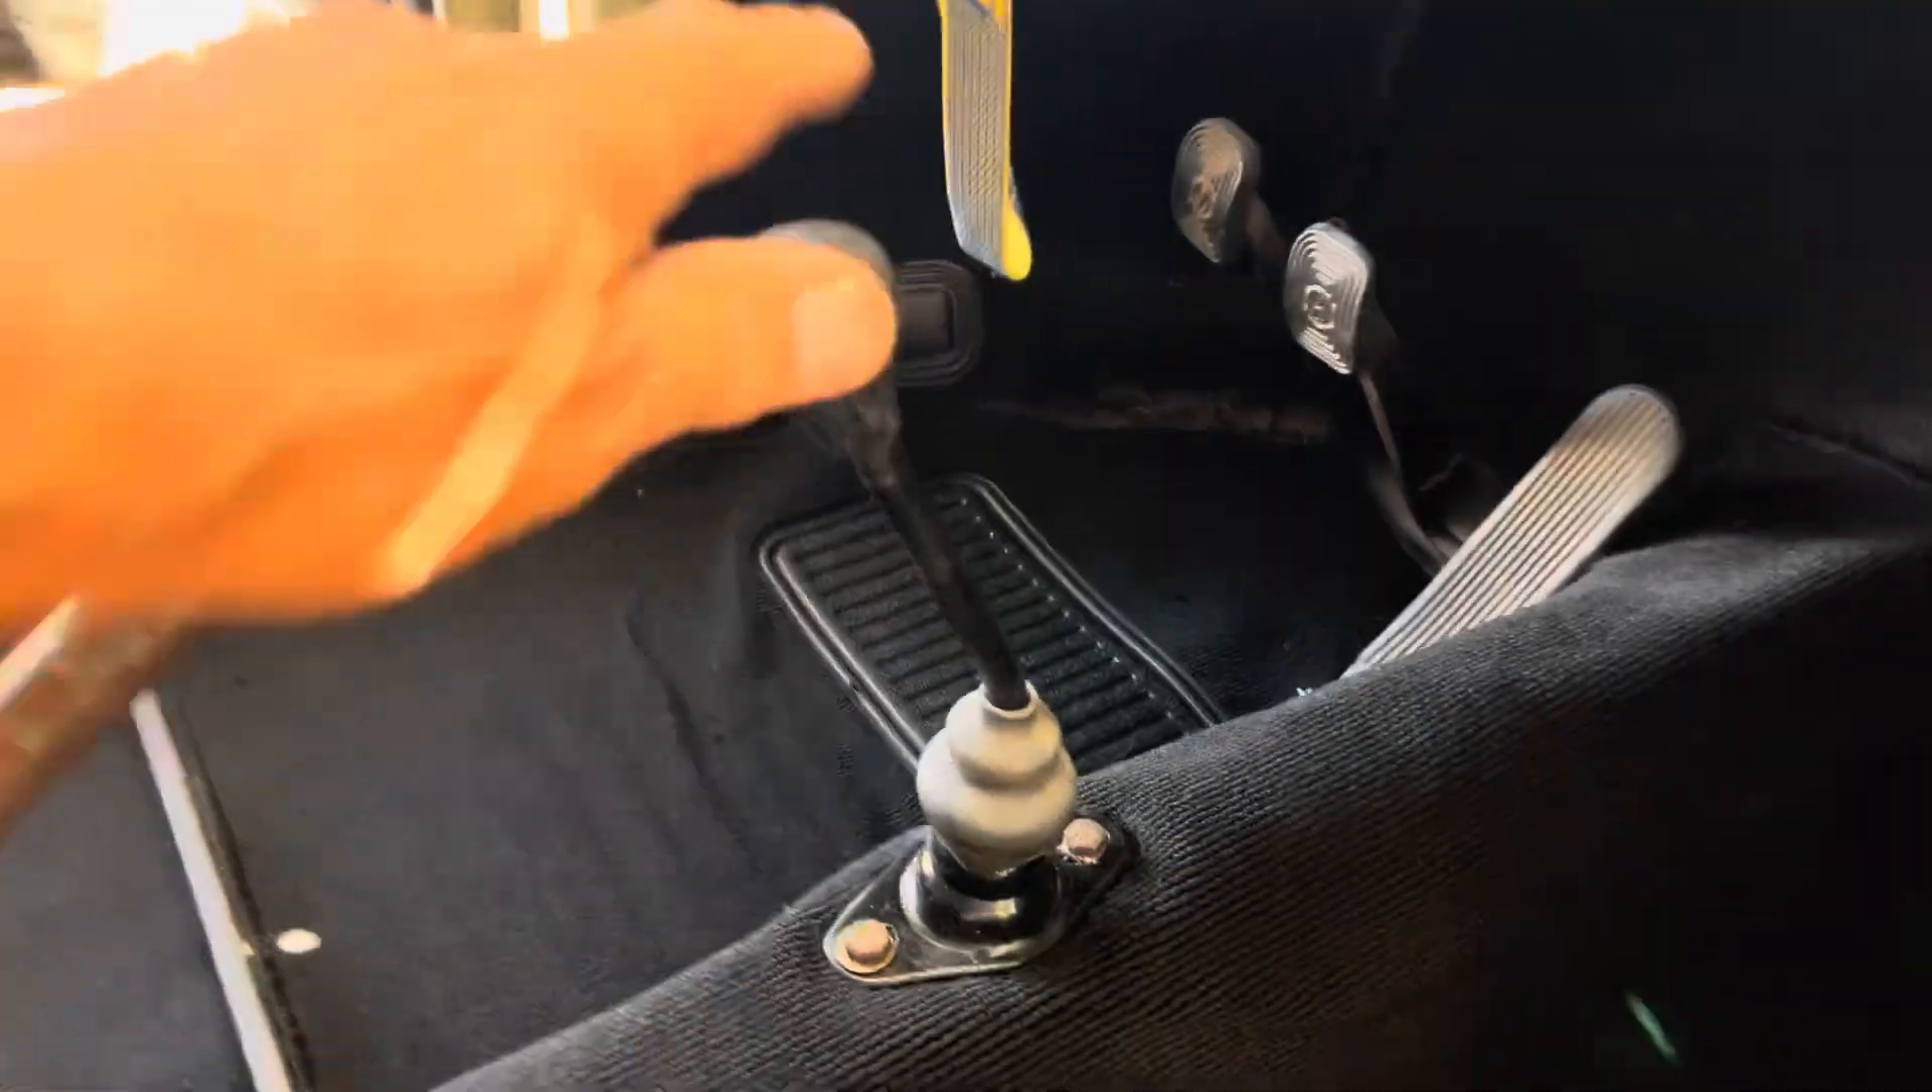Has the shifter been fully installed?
Yes.